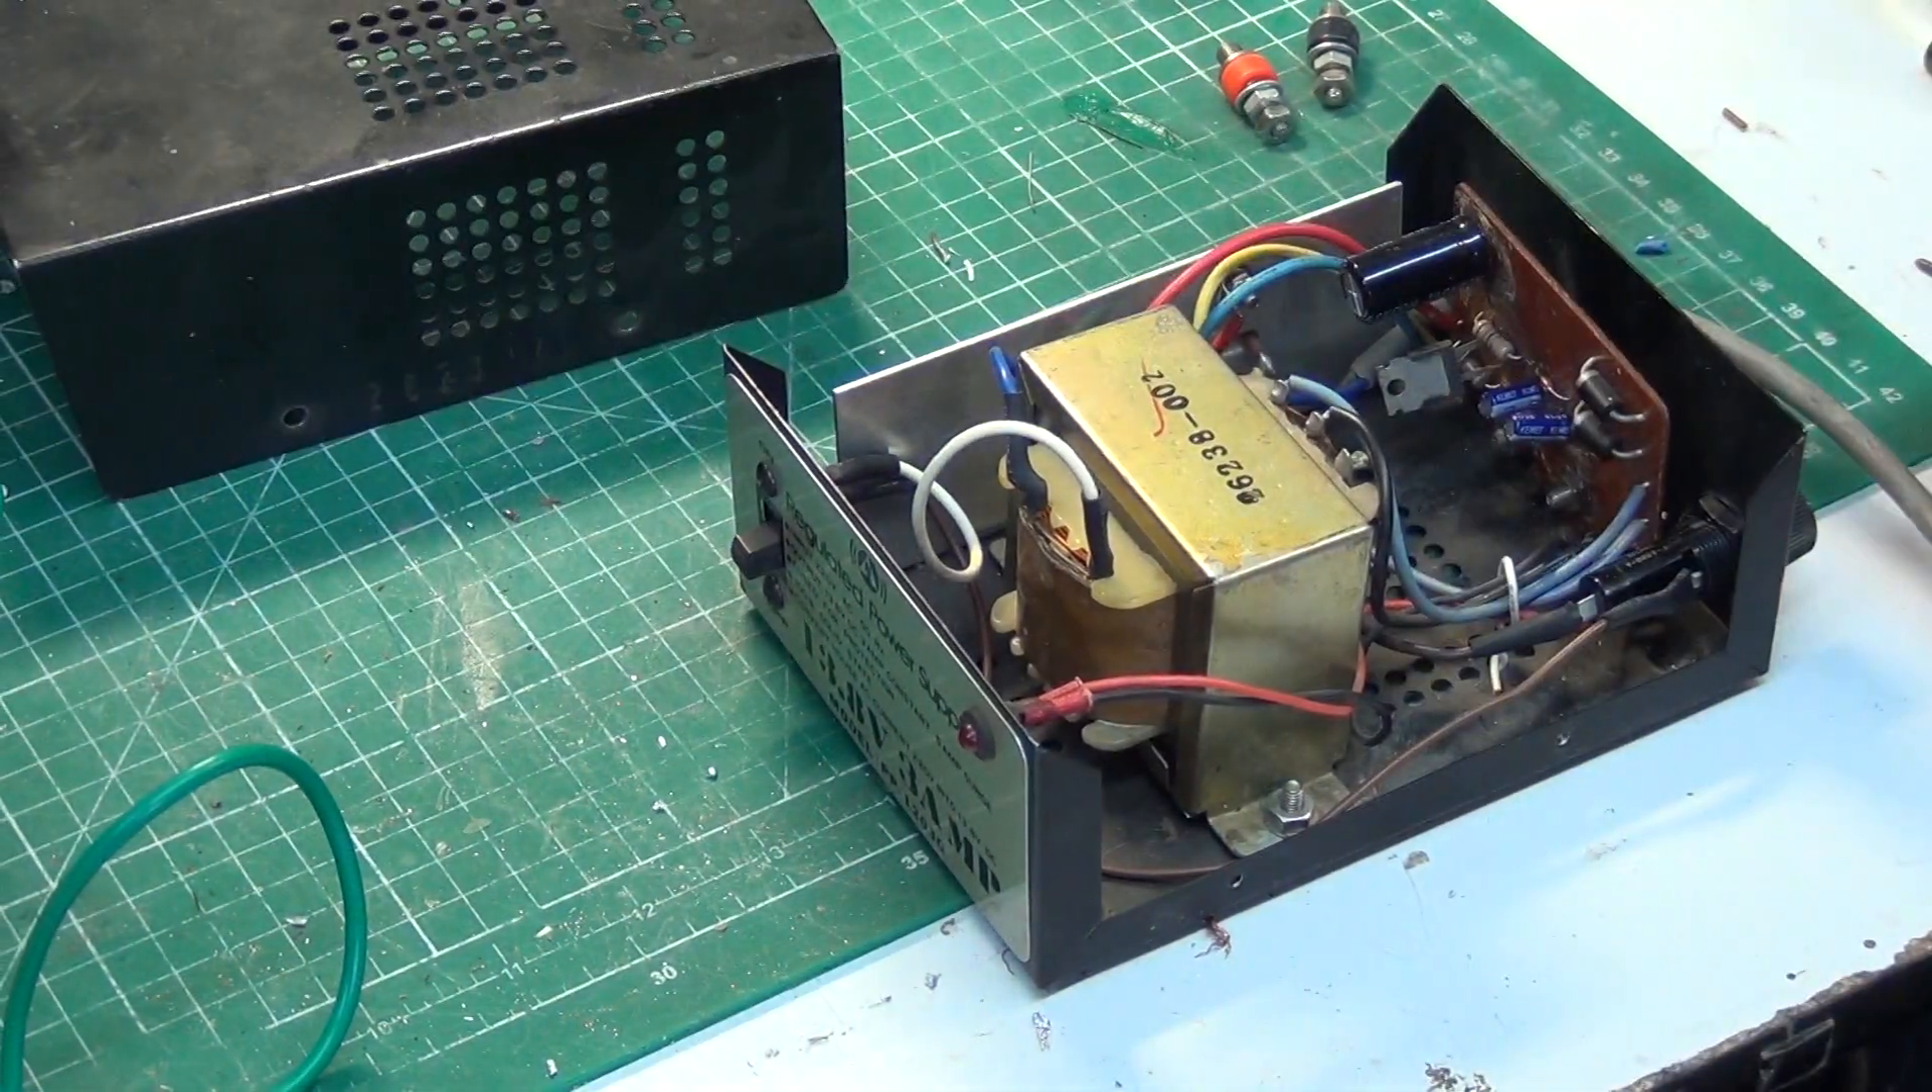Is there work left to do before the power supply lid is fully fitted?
Yes.